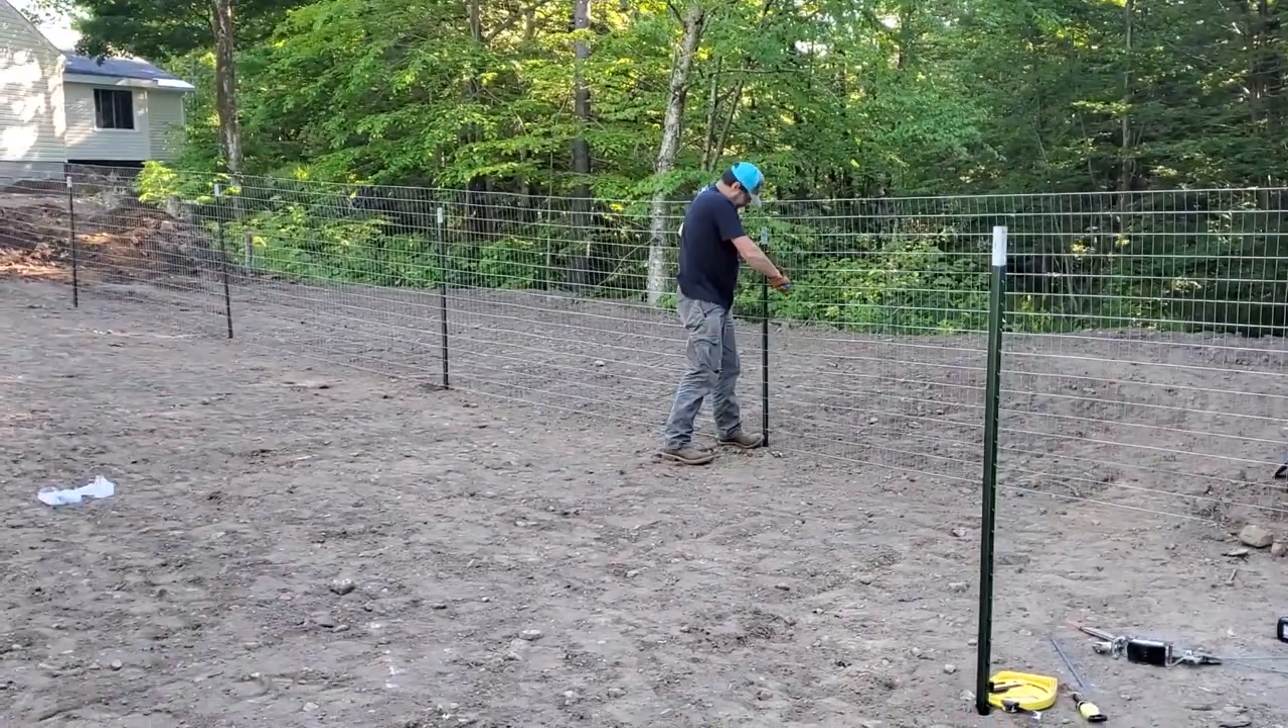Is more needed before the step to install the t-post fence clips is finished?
Yes.